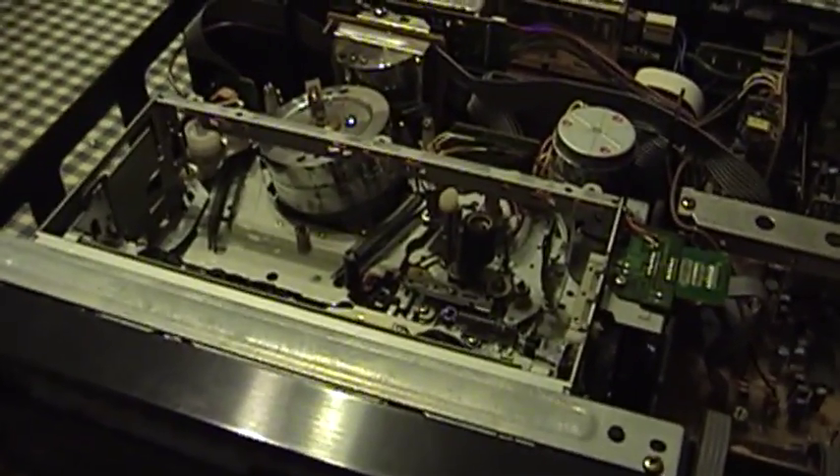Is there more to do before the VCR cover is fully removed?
No.